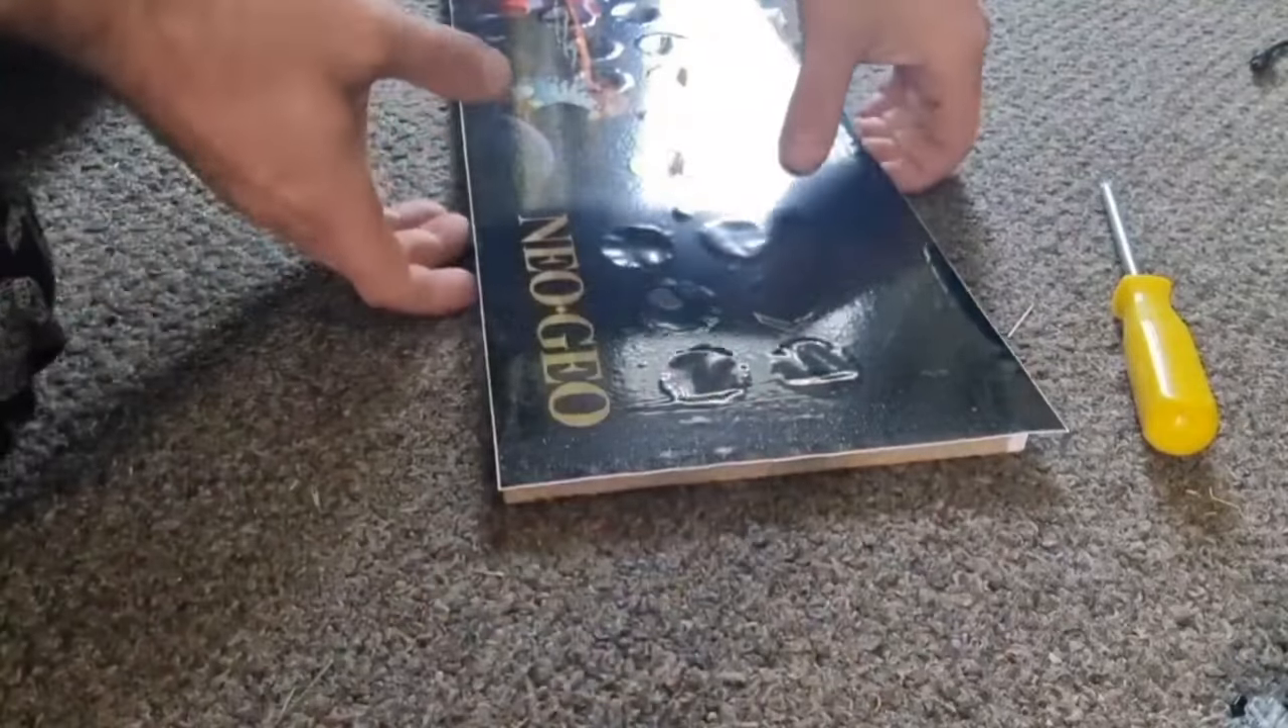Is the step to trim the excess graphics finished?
No.